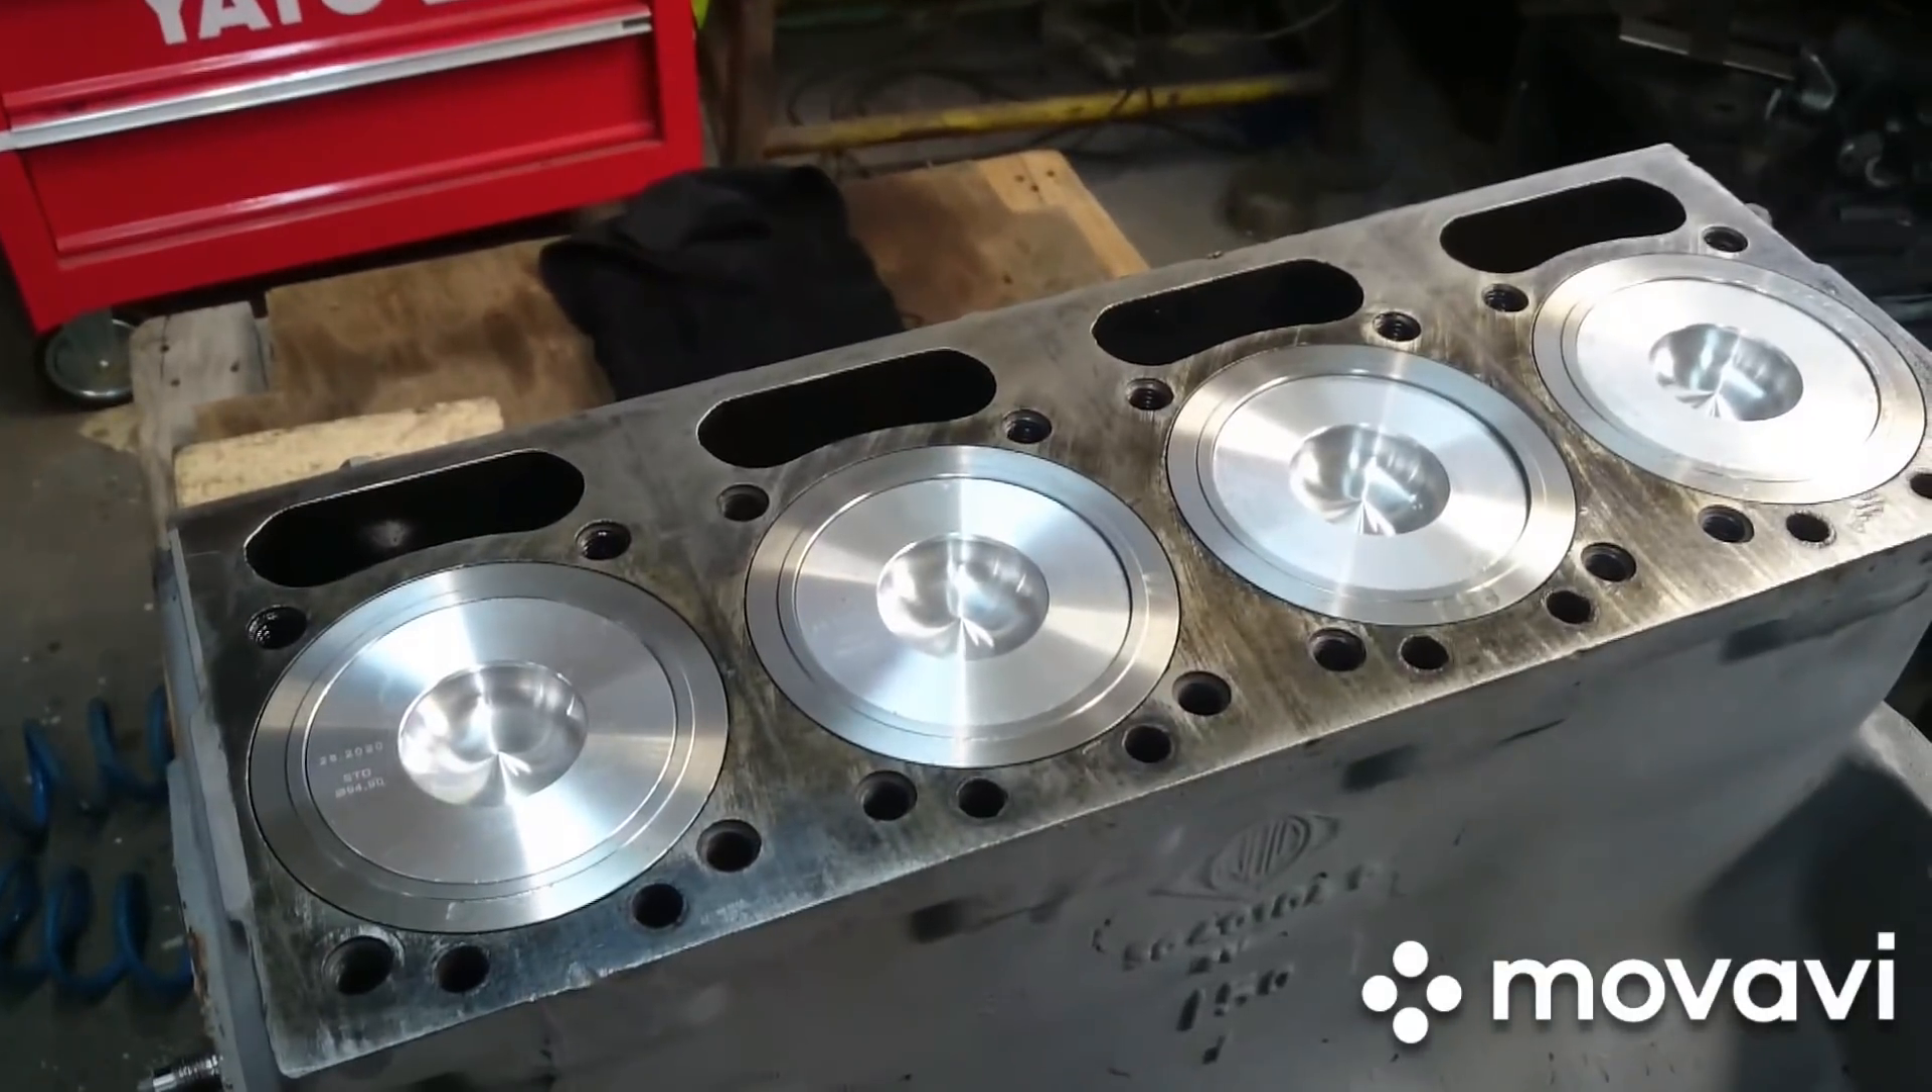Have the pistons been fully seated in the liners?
Yes.